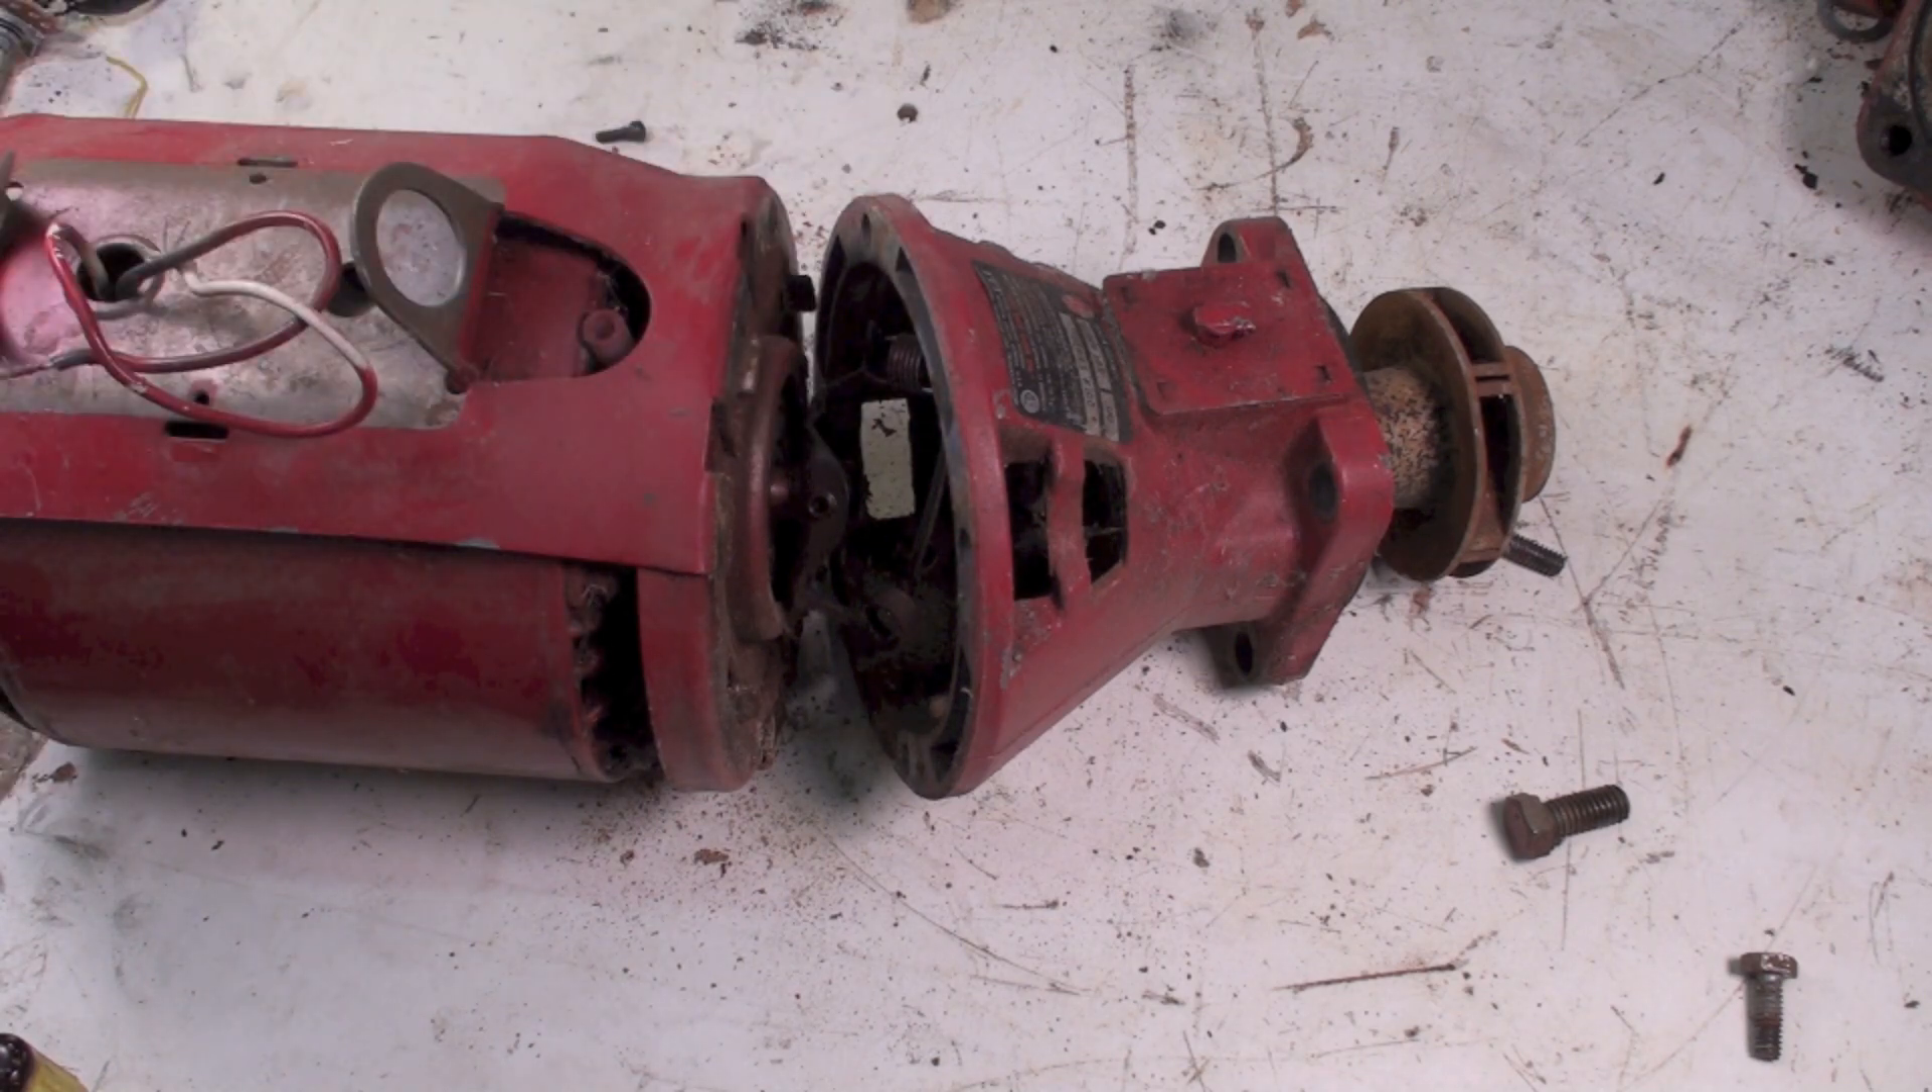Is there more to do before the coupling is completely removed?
Yes.